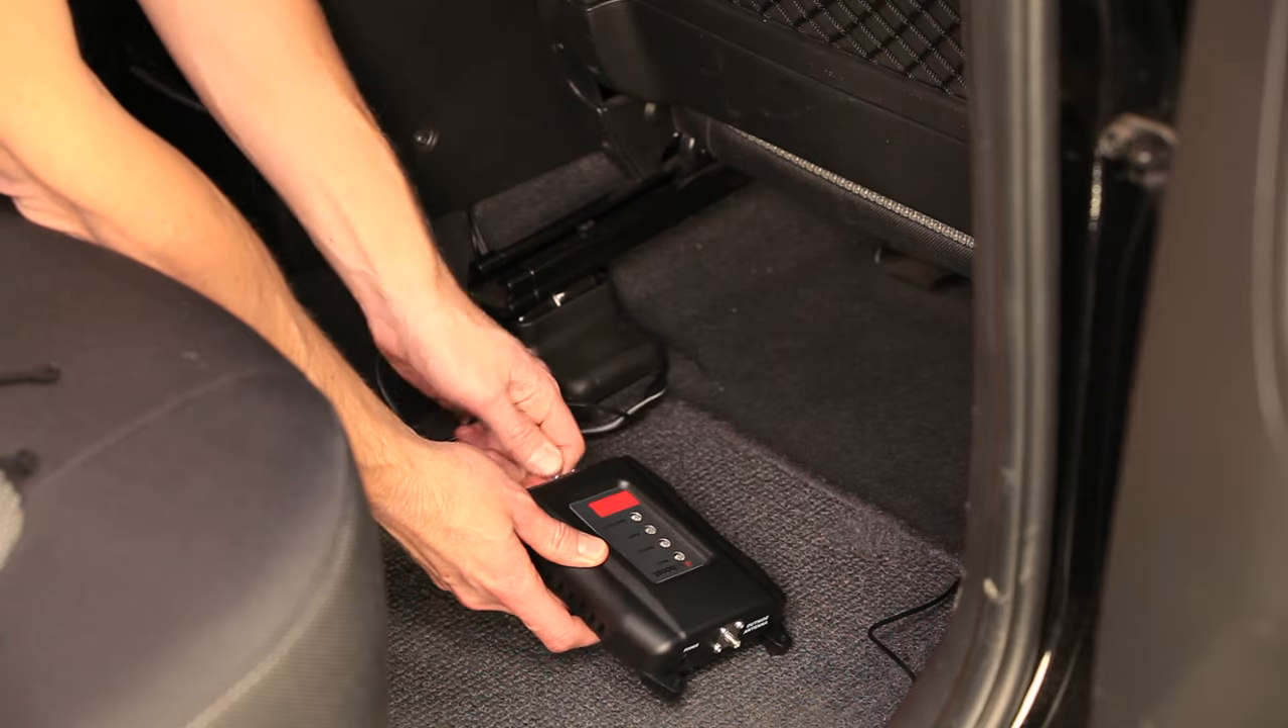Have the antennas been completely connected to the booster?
No.